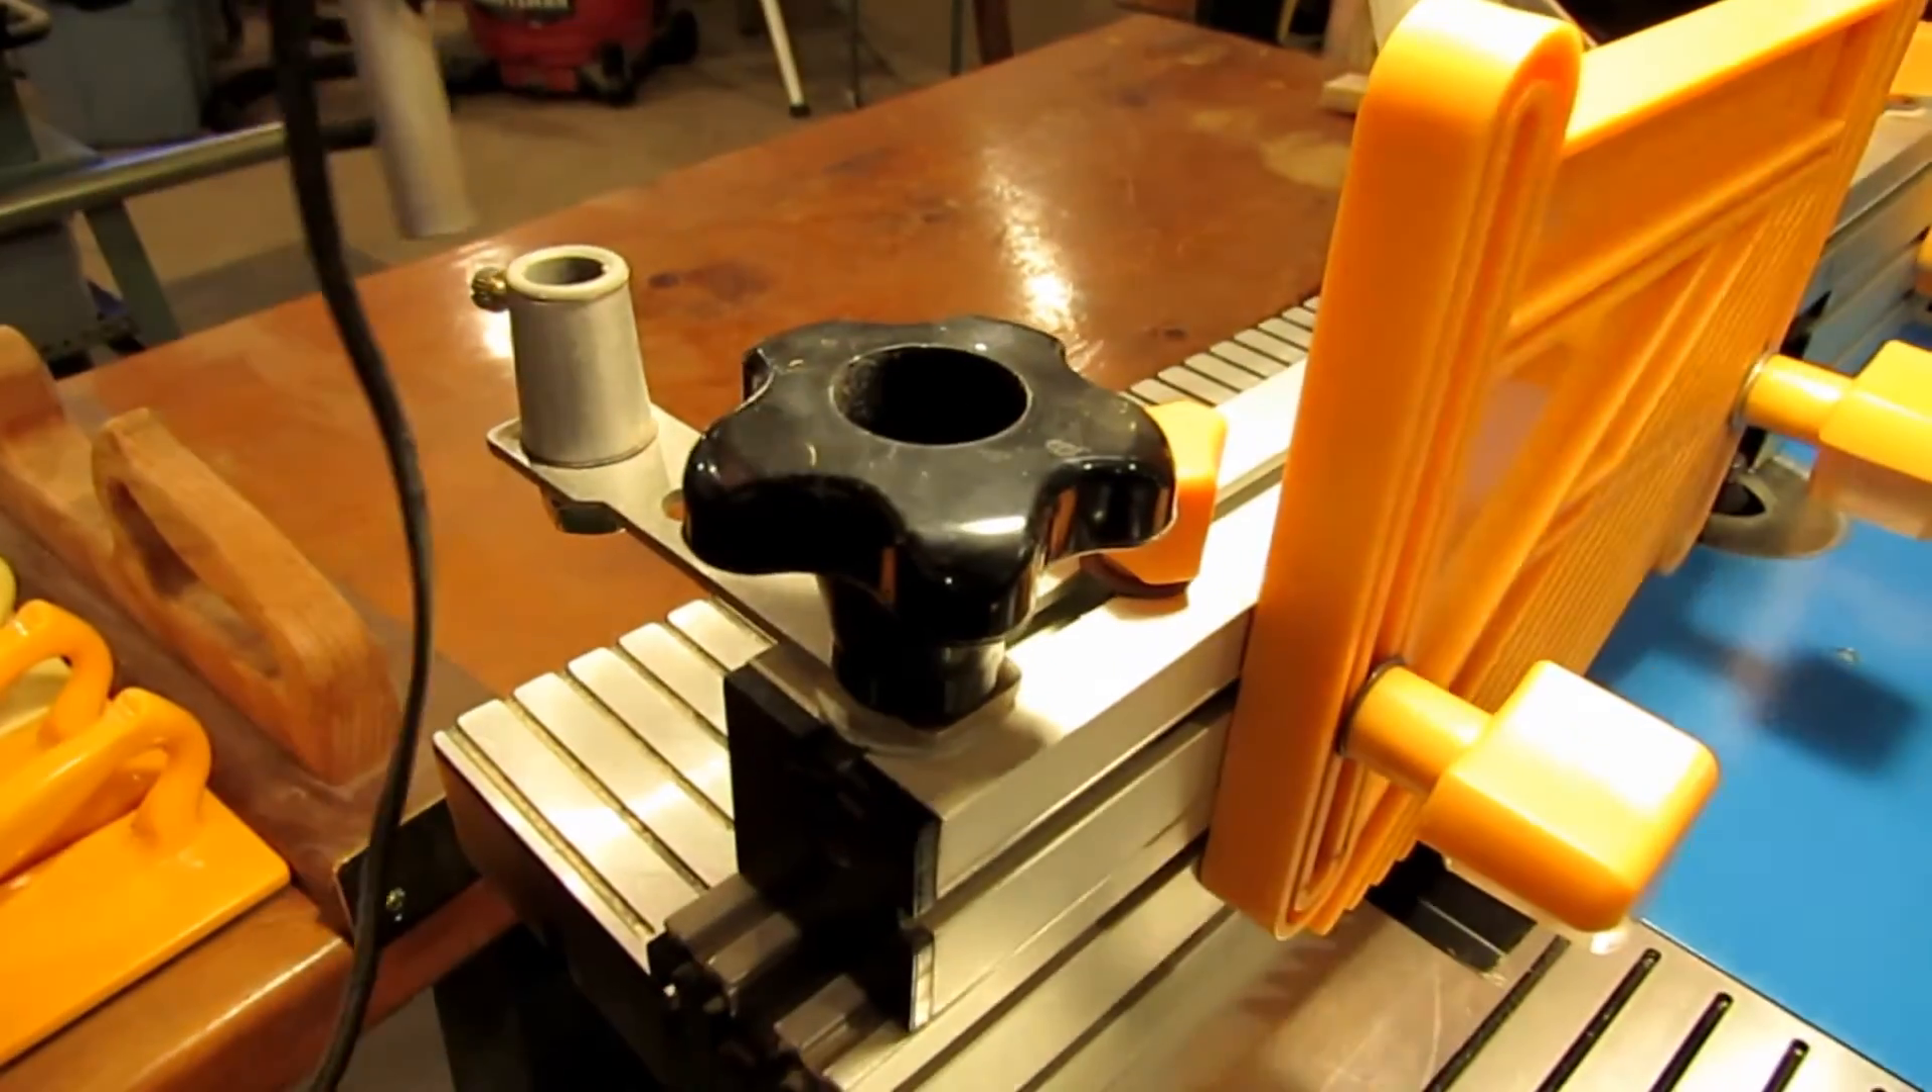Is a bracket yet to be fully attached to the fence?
No.